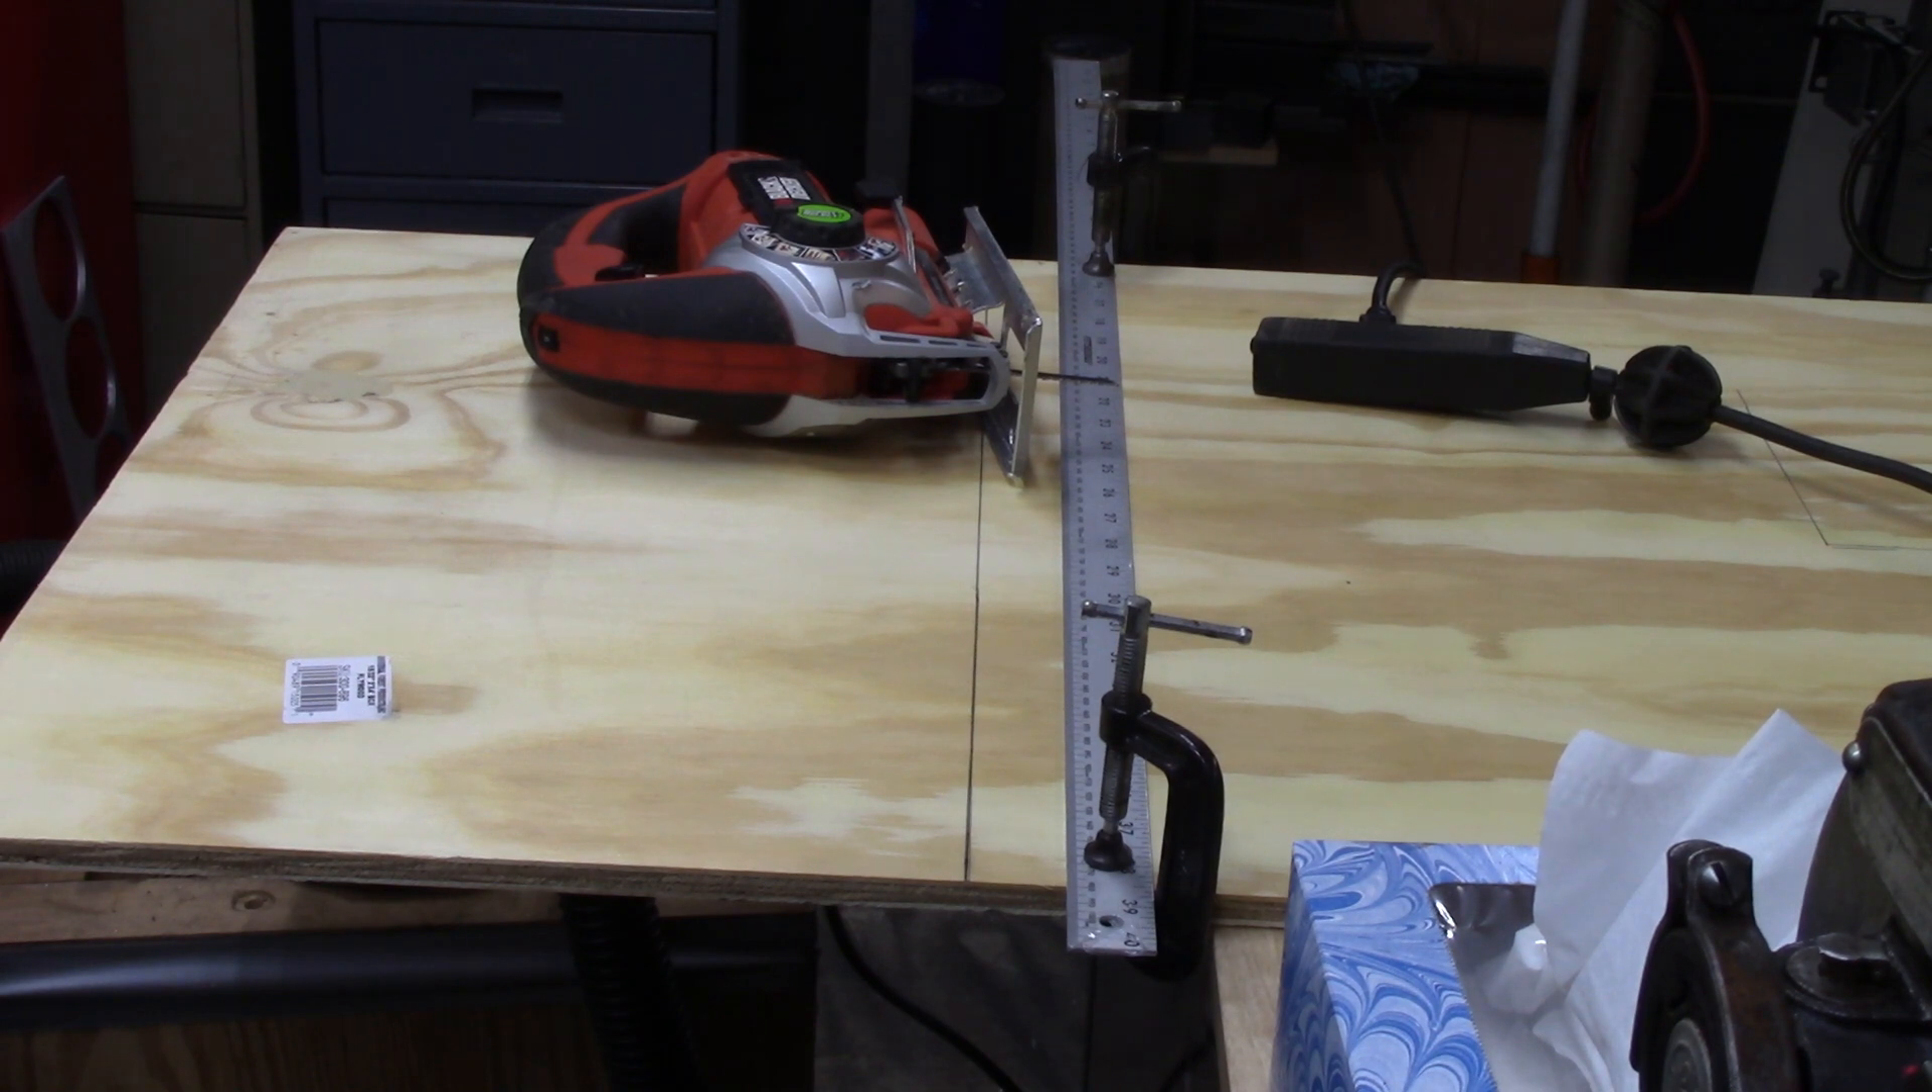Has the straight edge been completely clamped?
Yes.